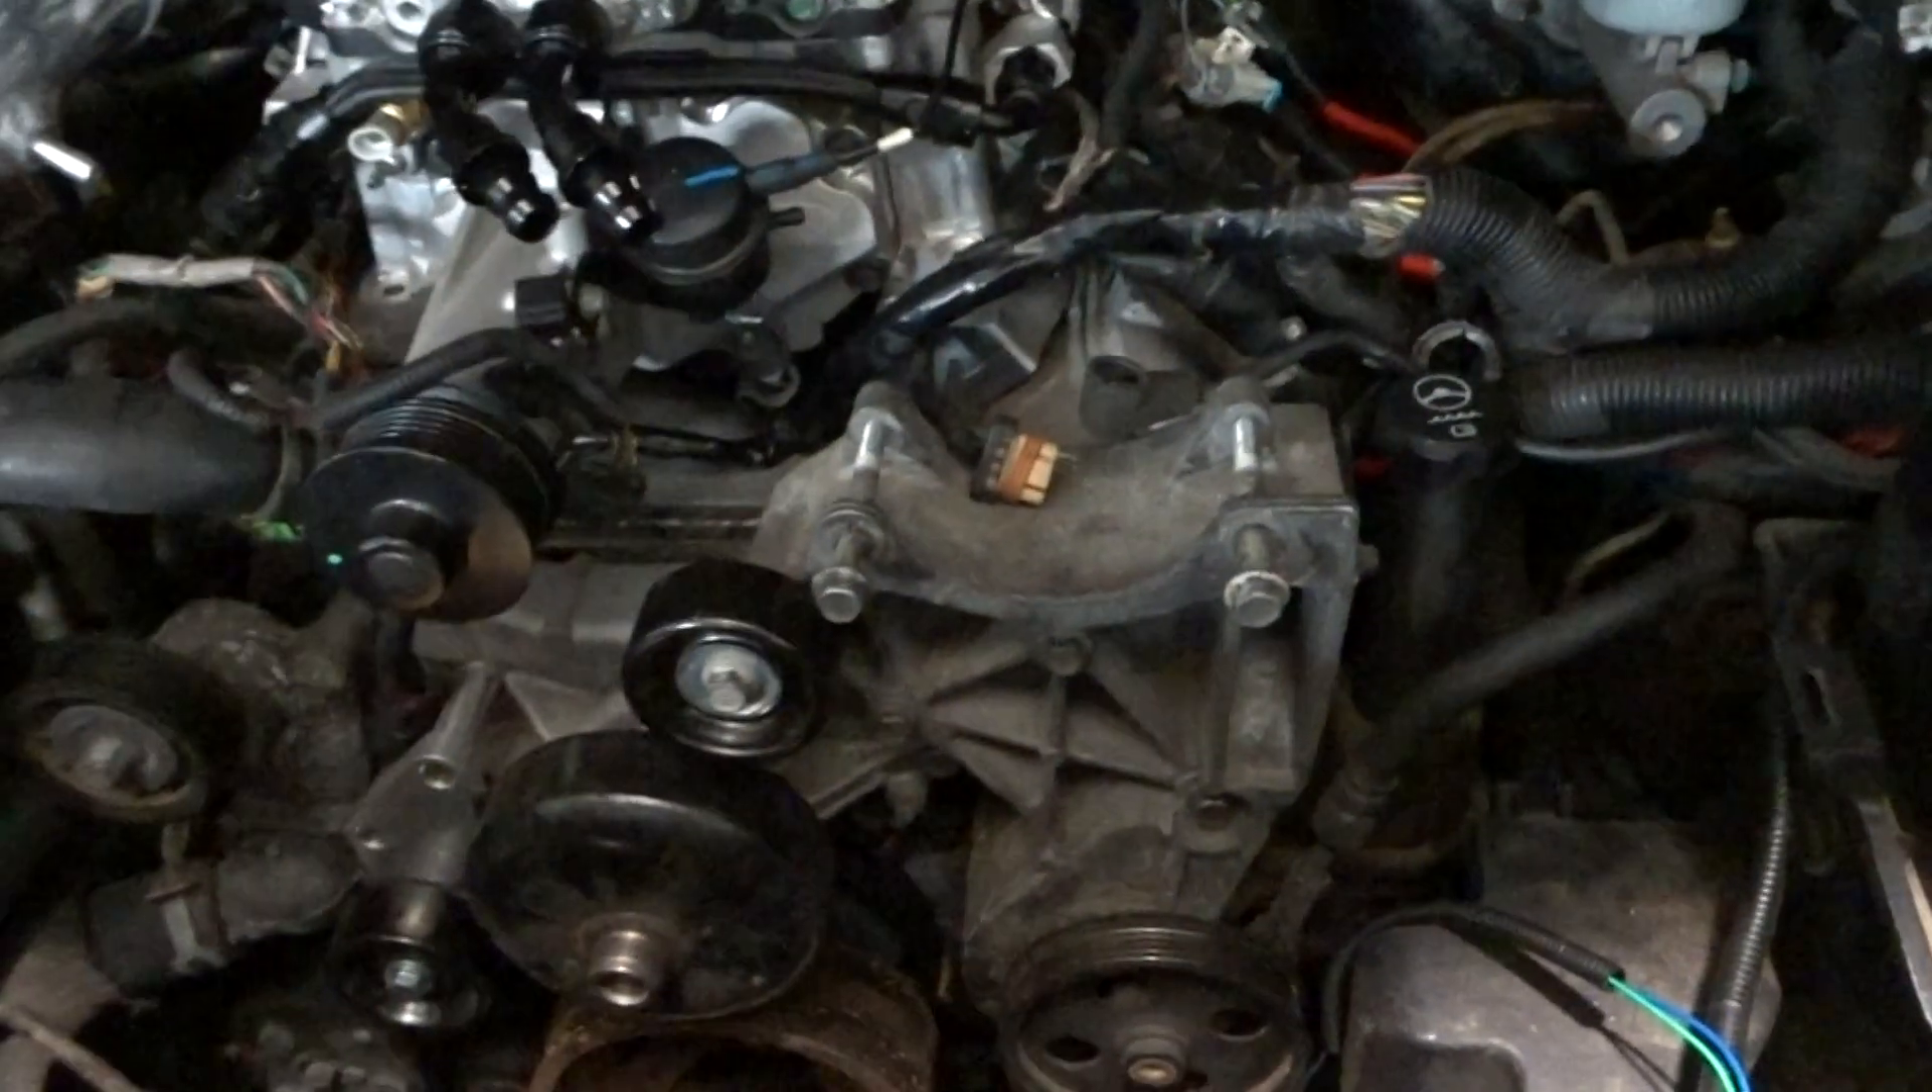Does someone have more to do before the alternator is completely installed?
Yes.